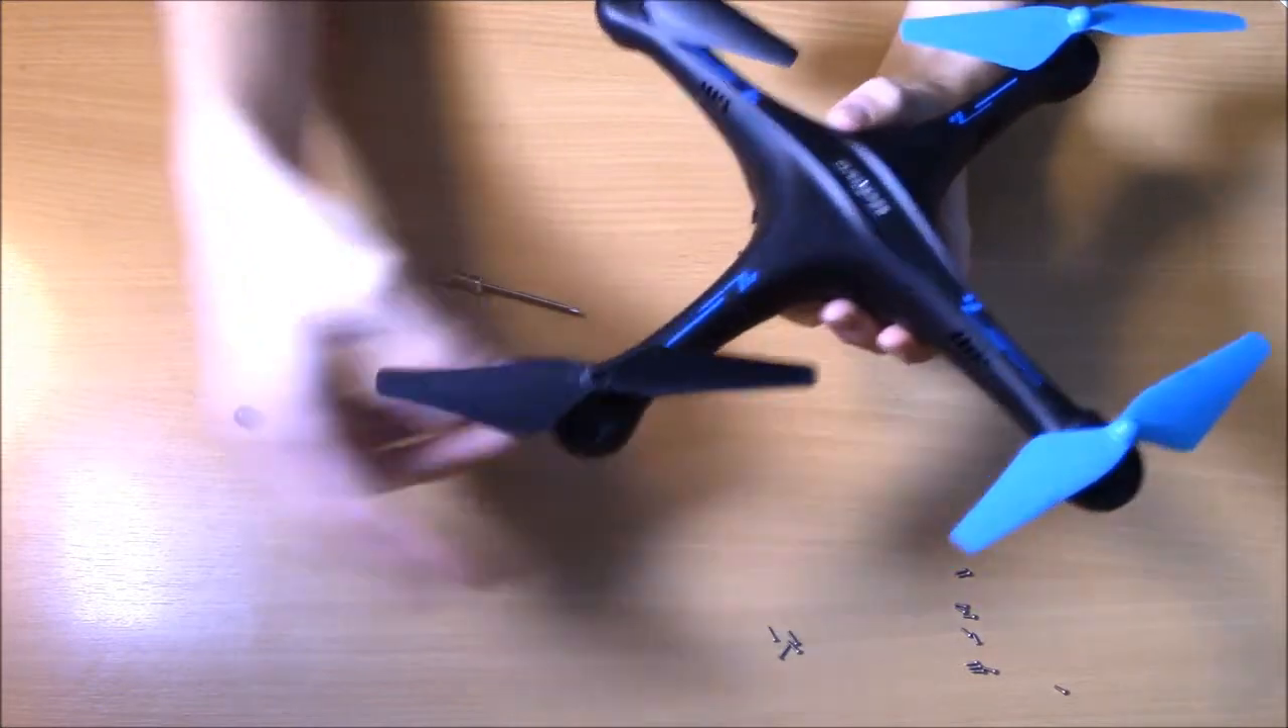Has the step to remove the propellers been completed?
No.